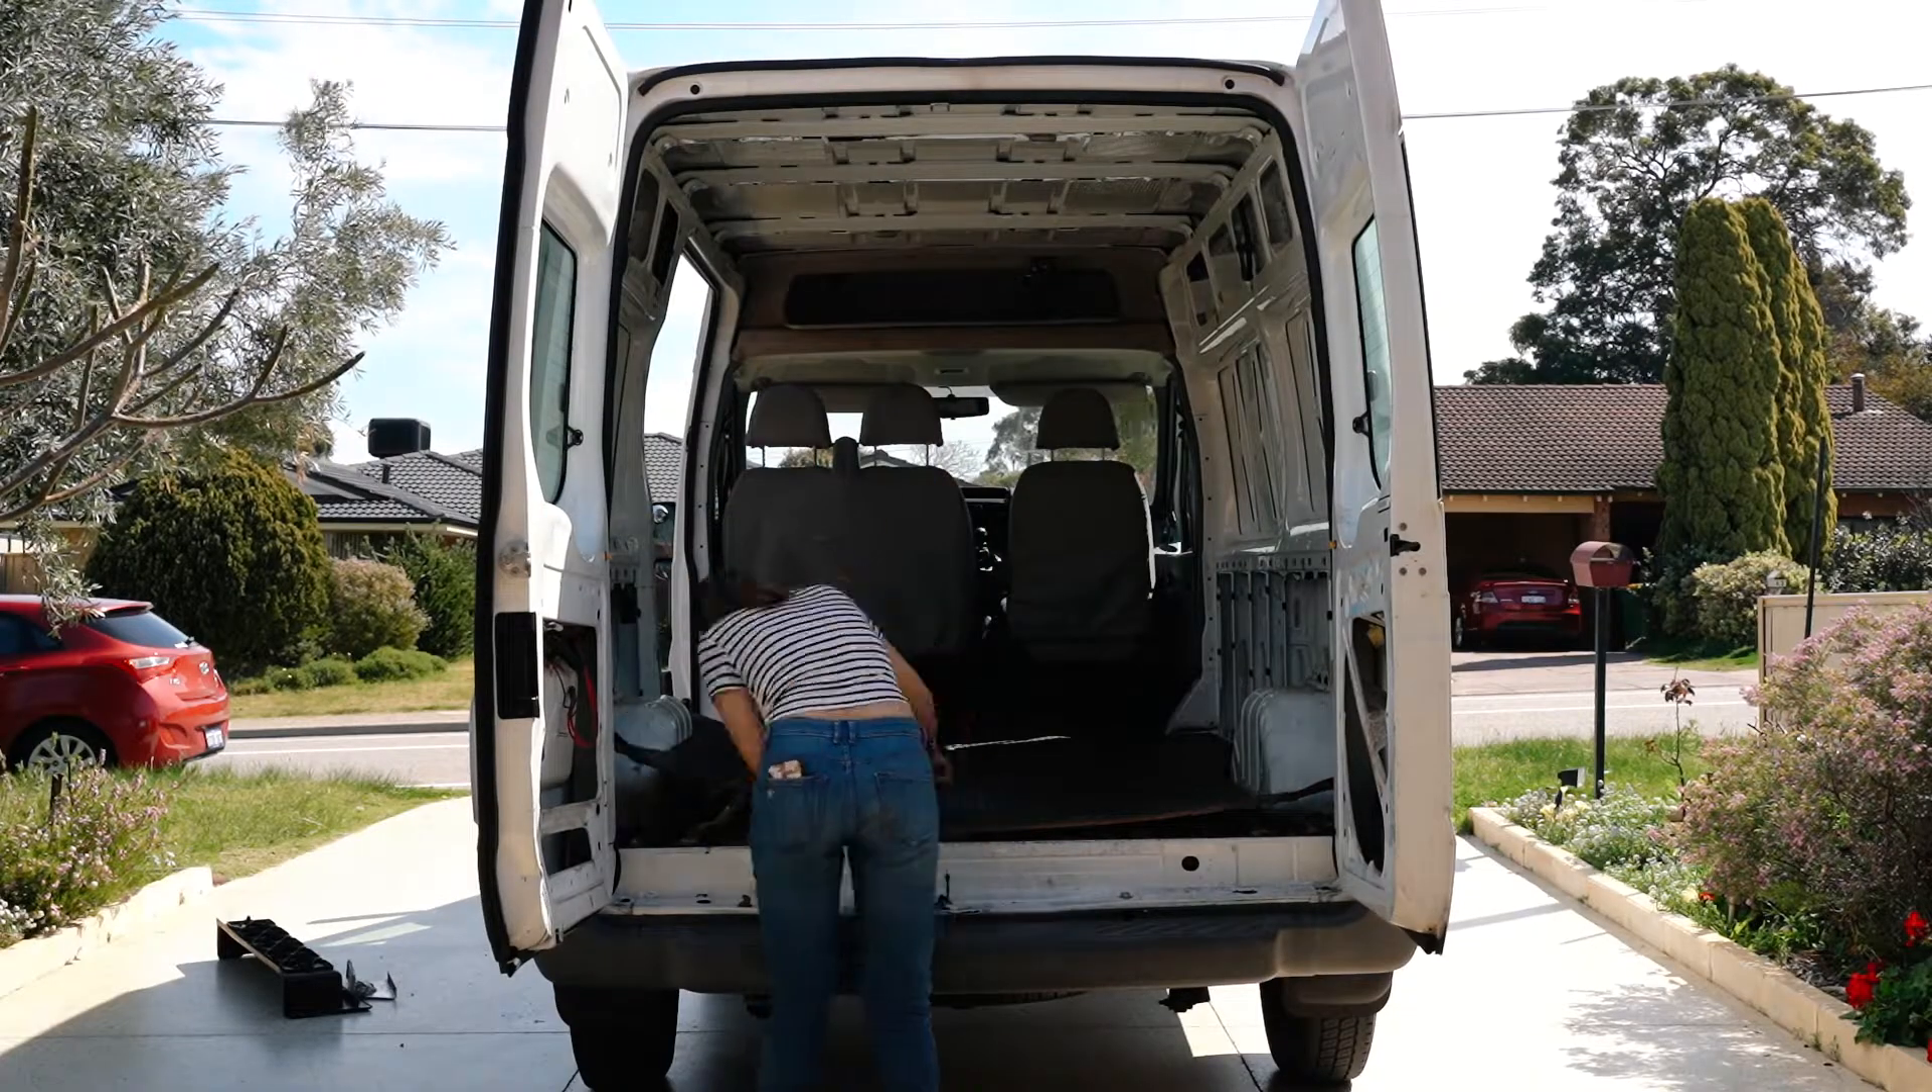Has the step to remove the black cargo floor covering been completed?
No.